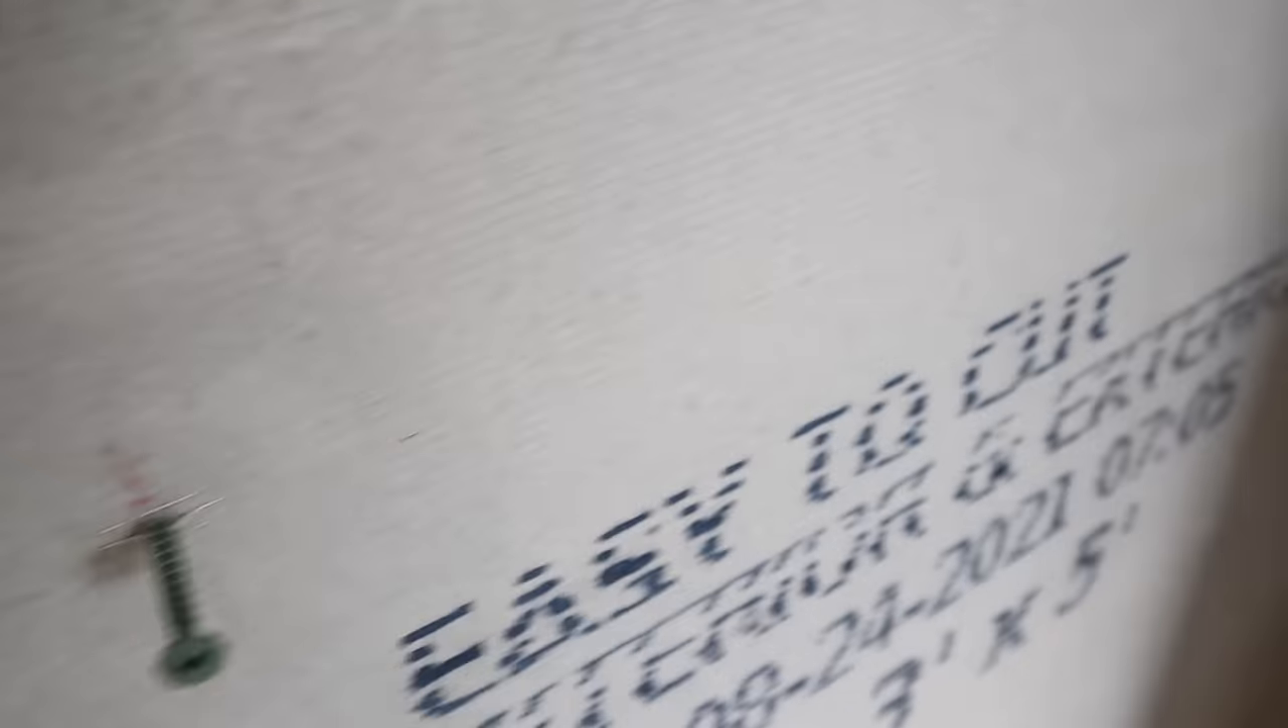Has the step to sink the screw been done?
No.